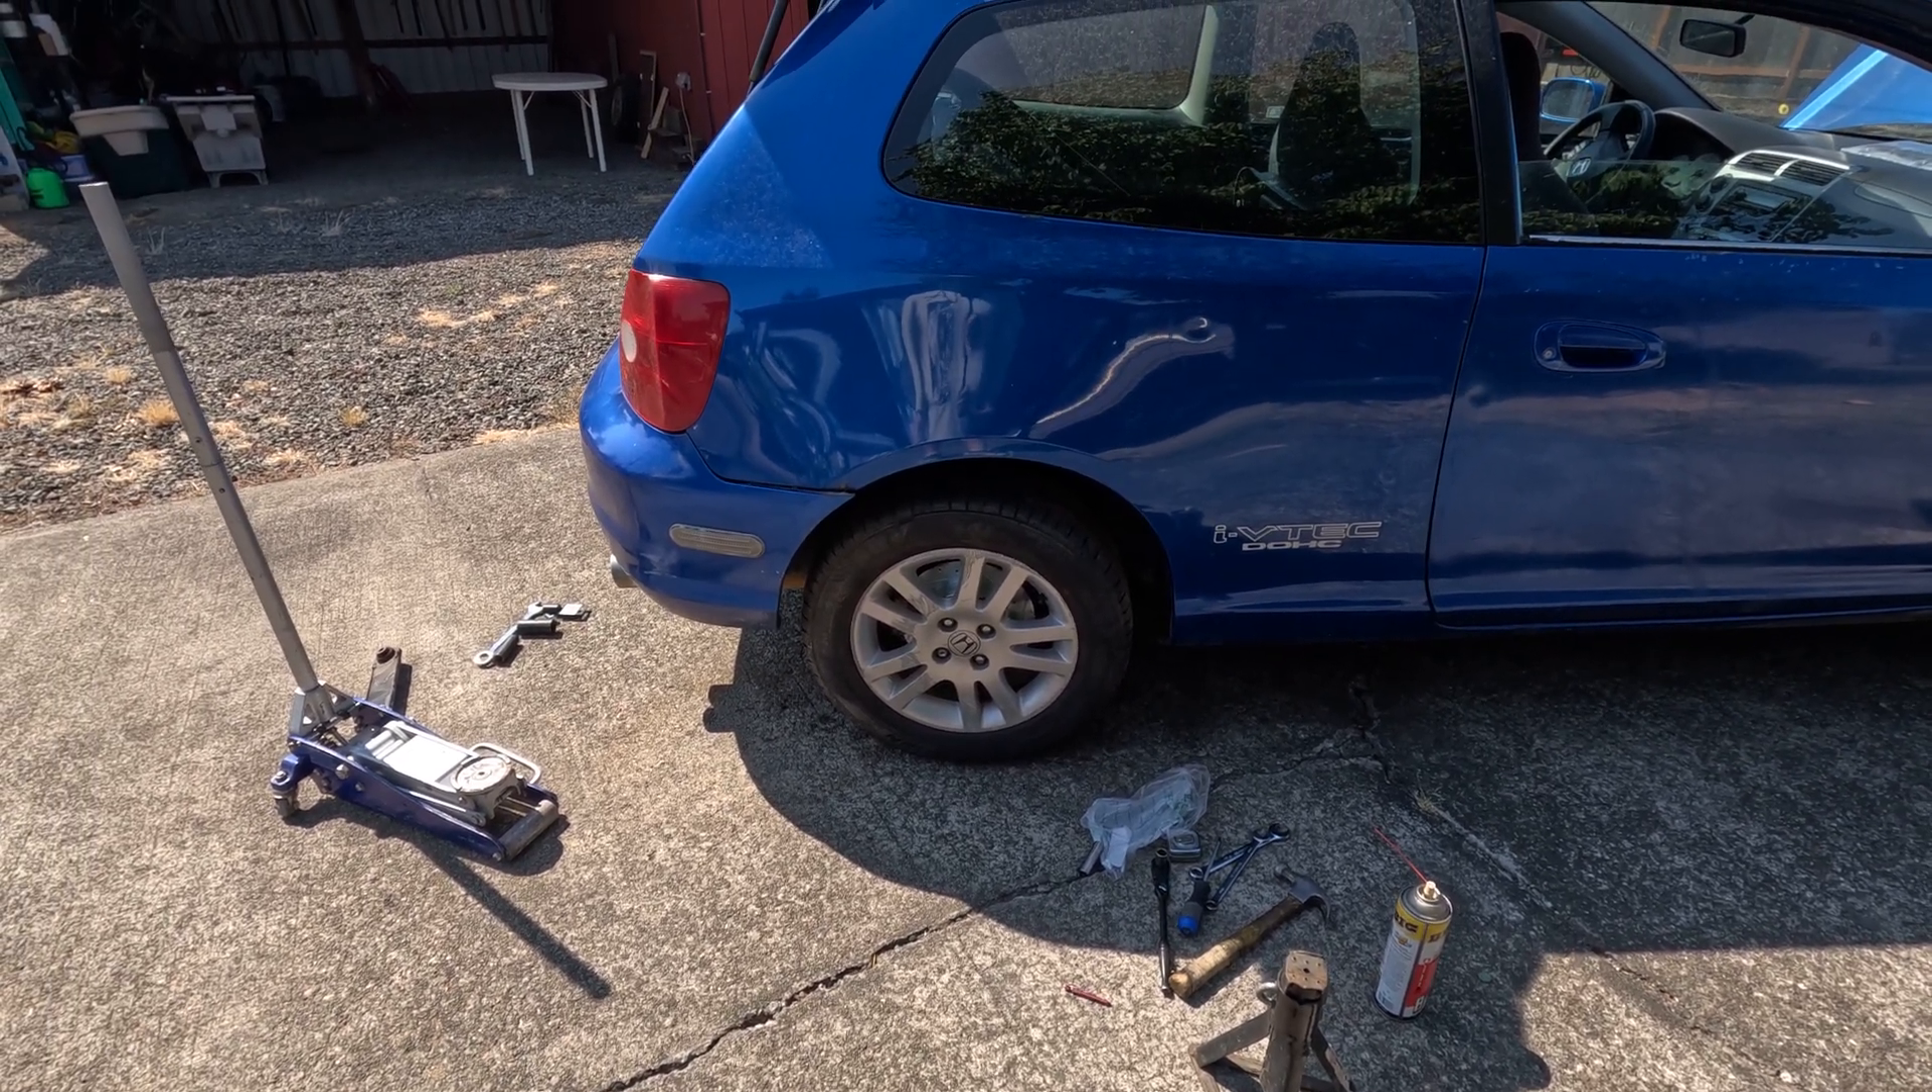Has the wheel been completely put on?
Yes.